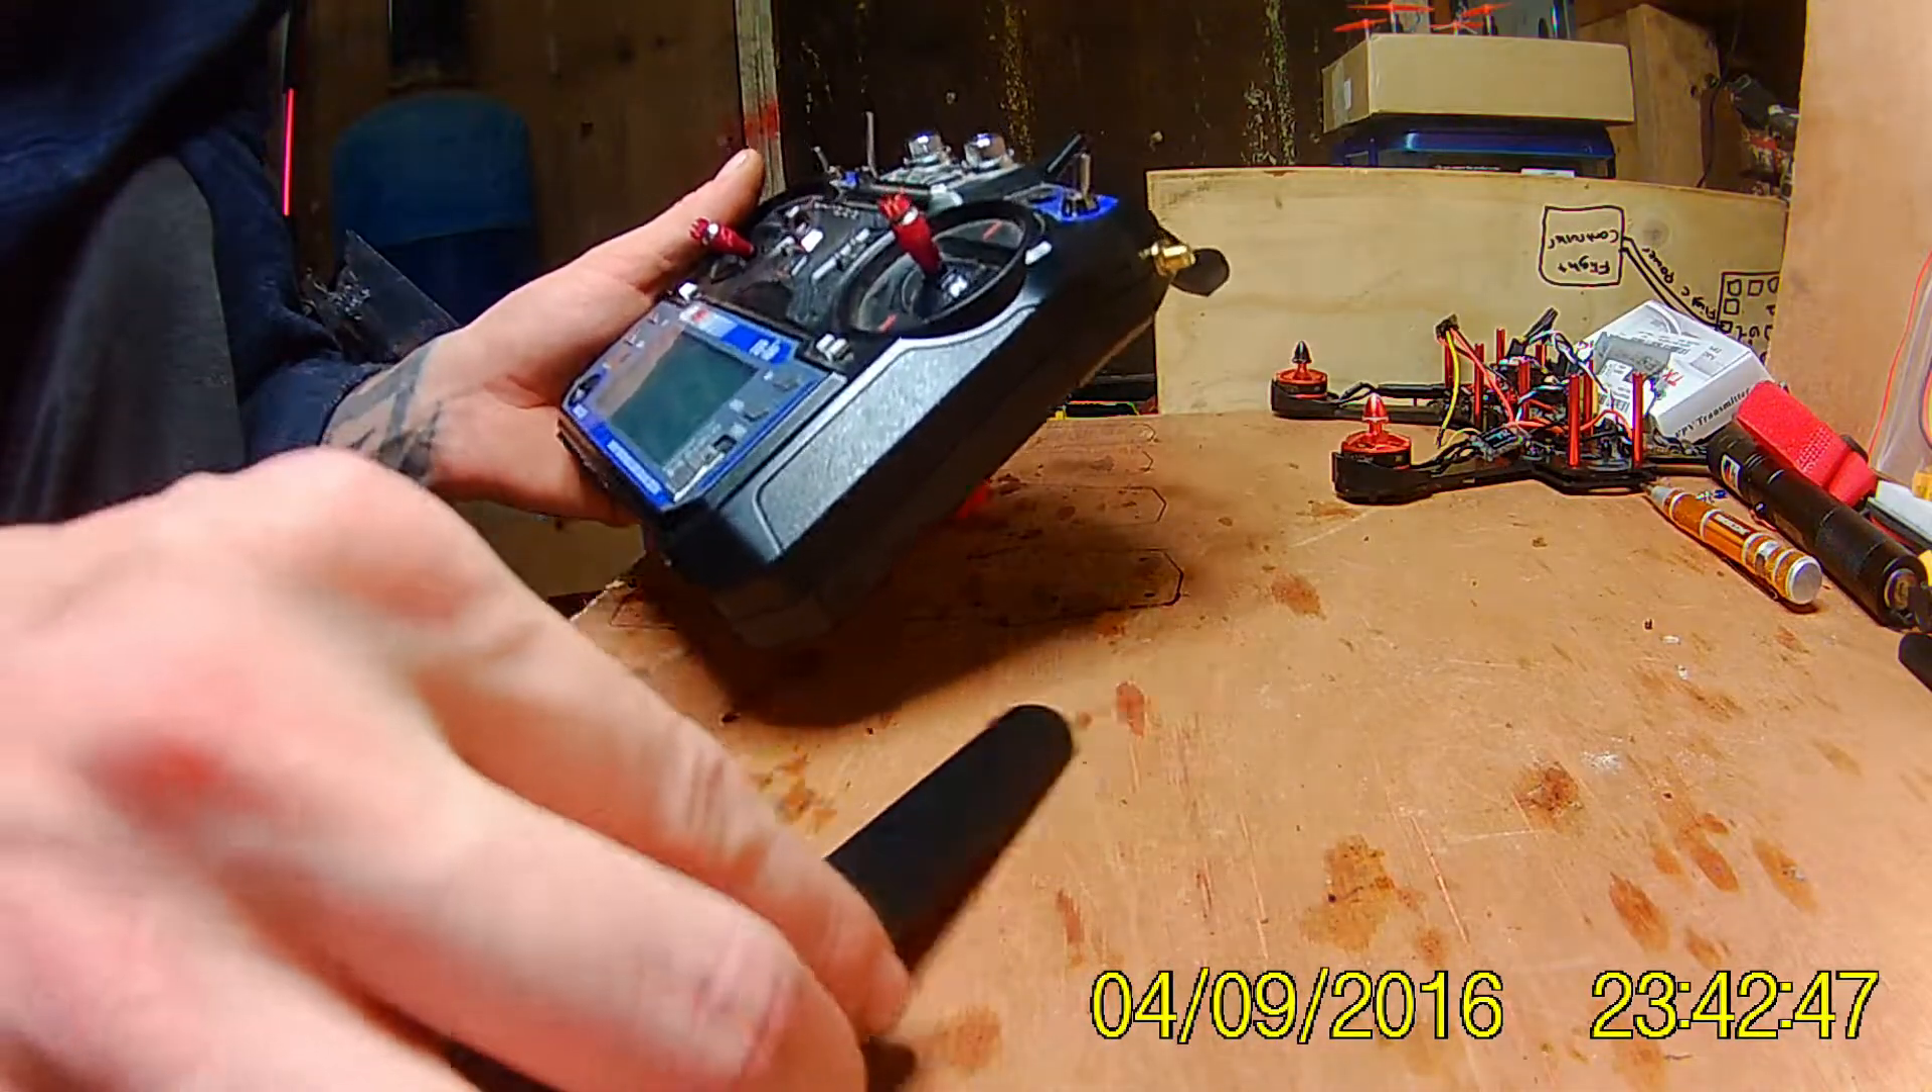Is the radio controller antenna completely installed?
No.